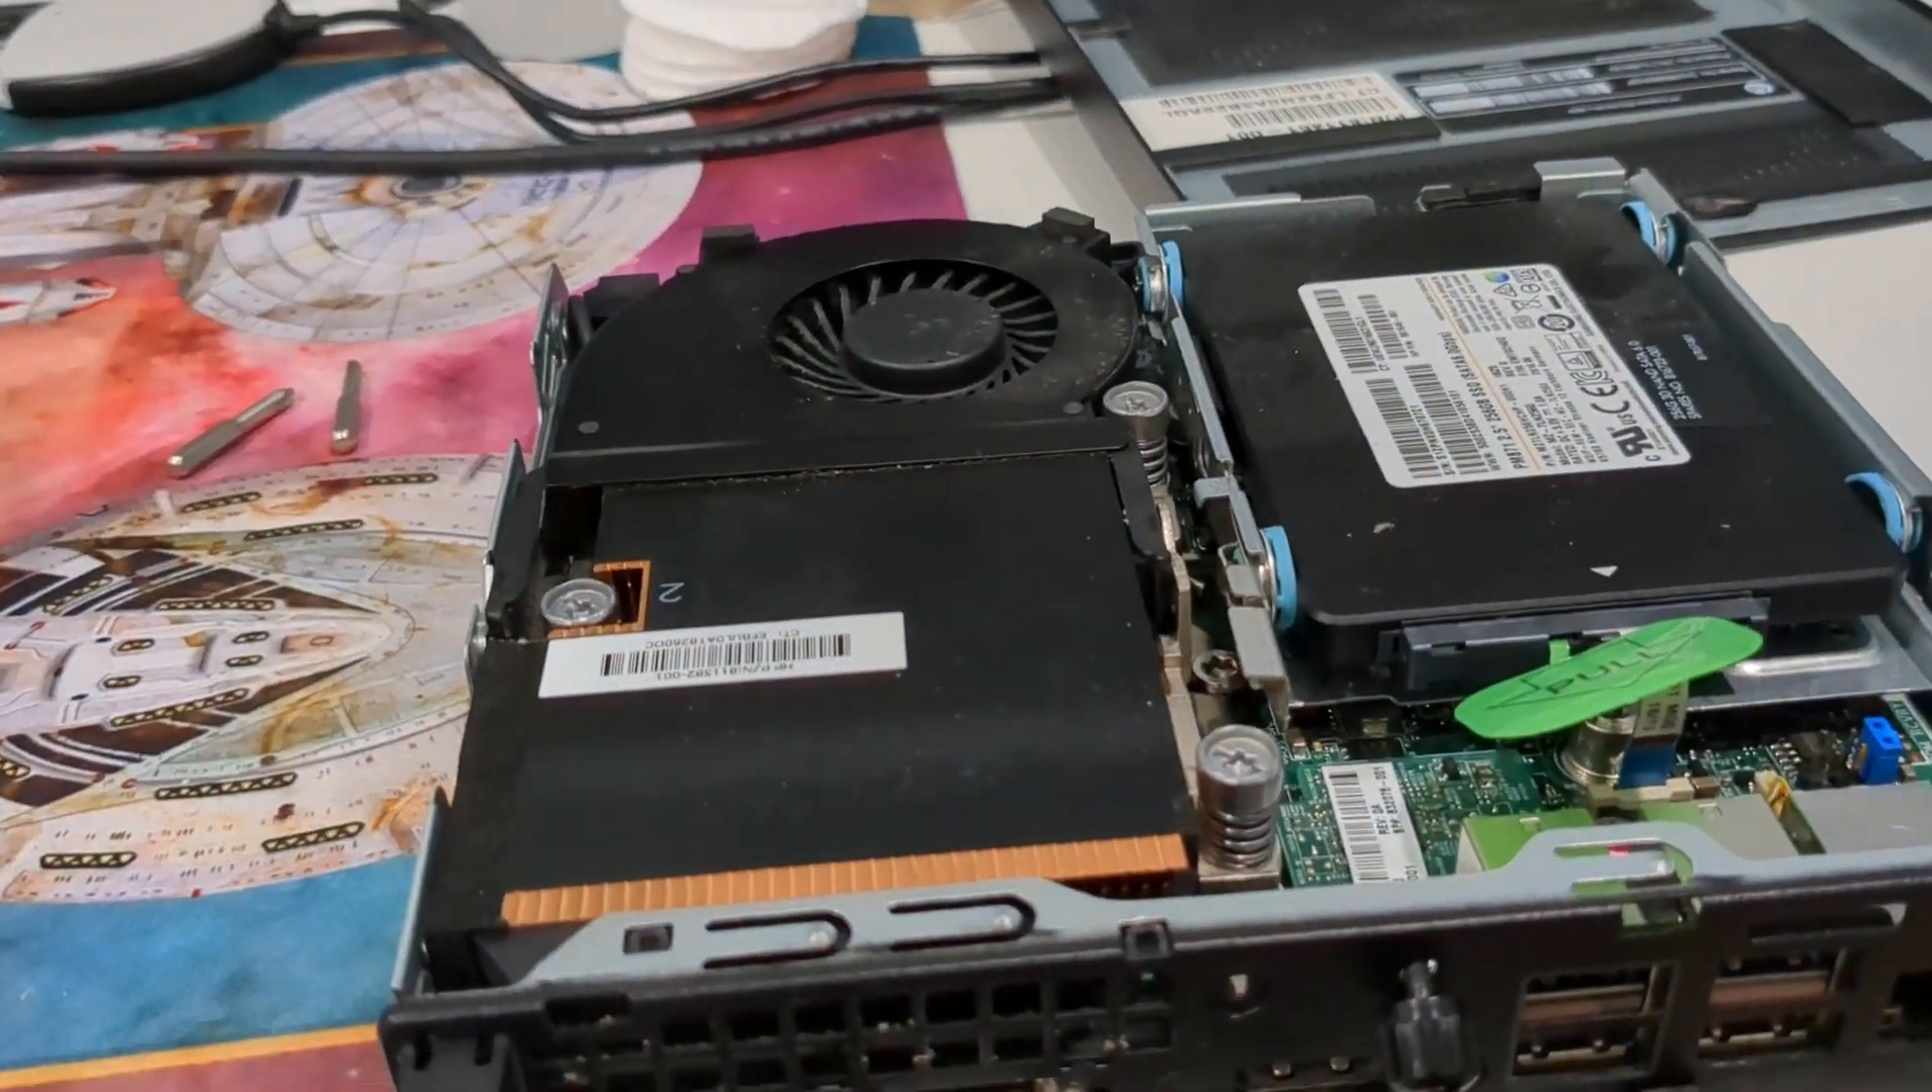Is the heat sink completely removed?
No.